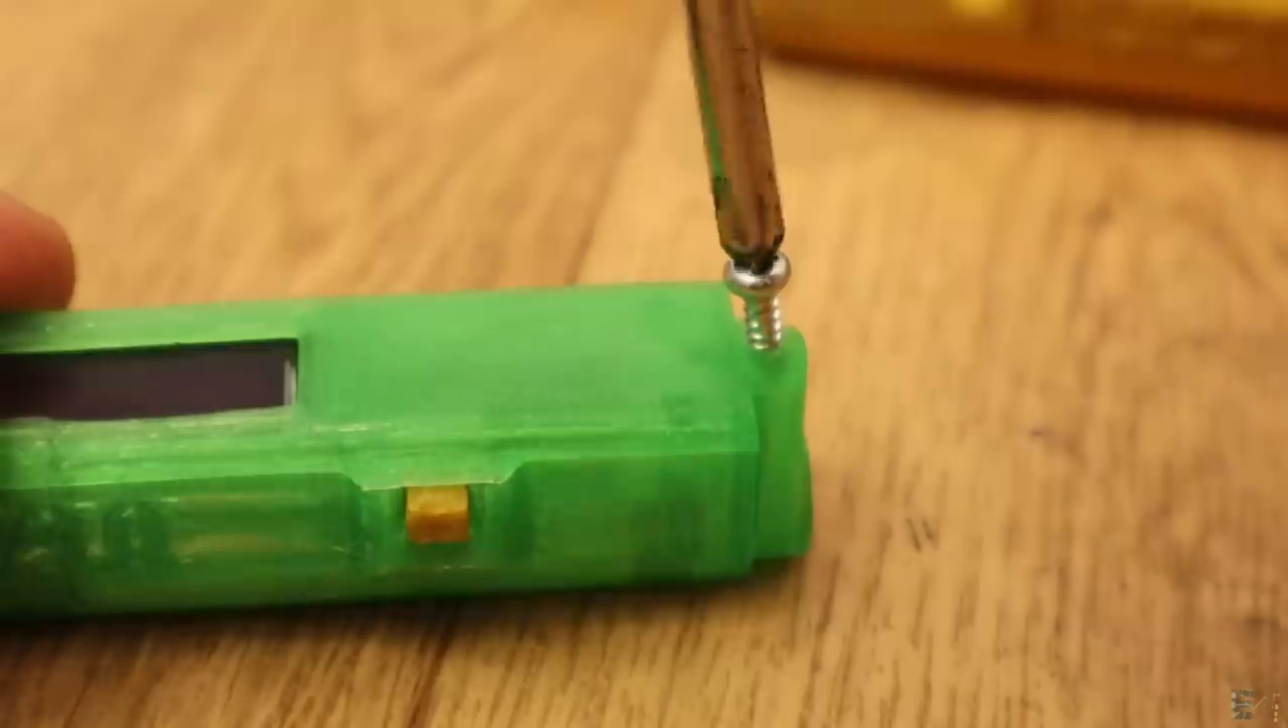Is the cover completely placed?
Yes.